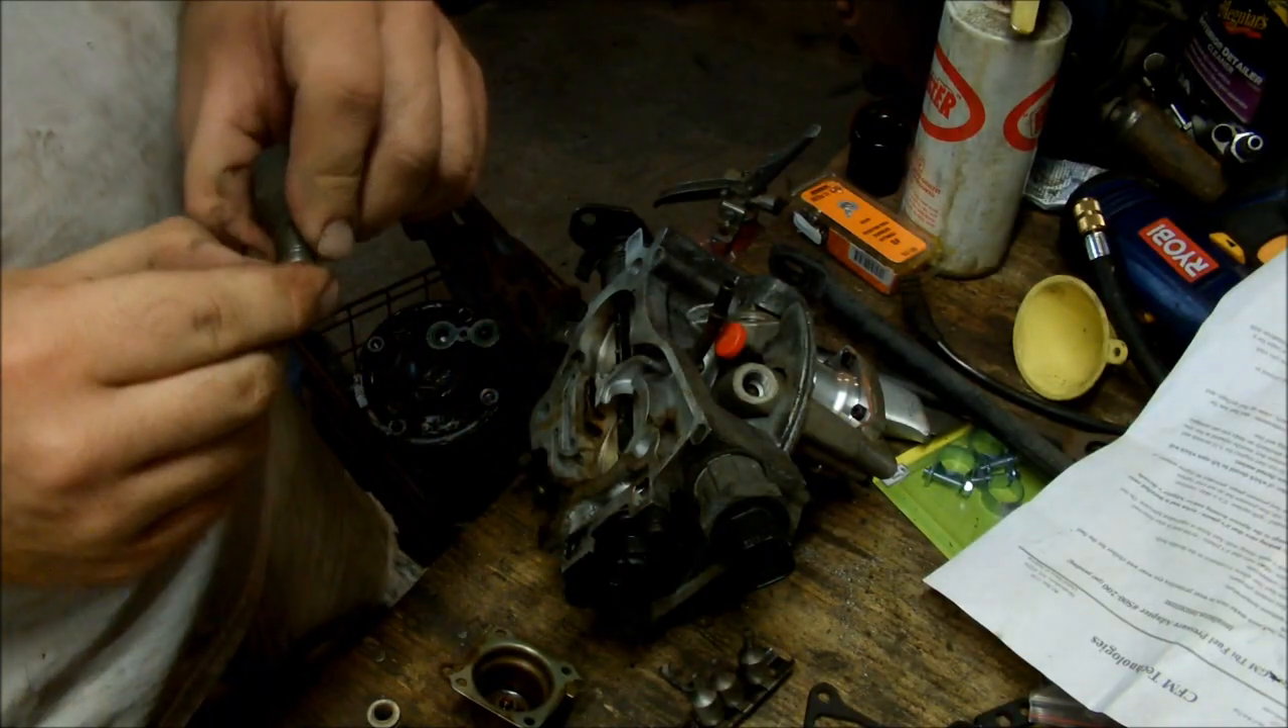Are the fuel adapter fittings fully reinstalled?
No.